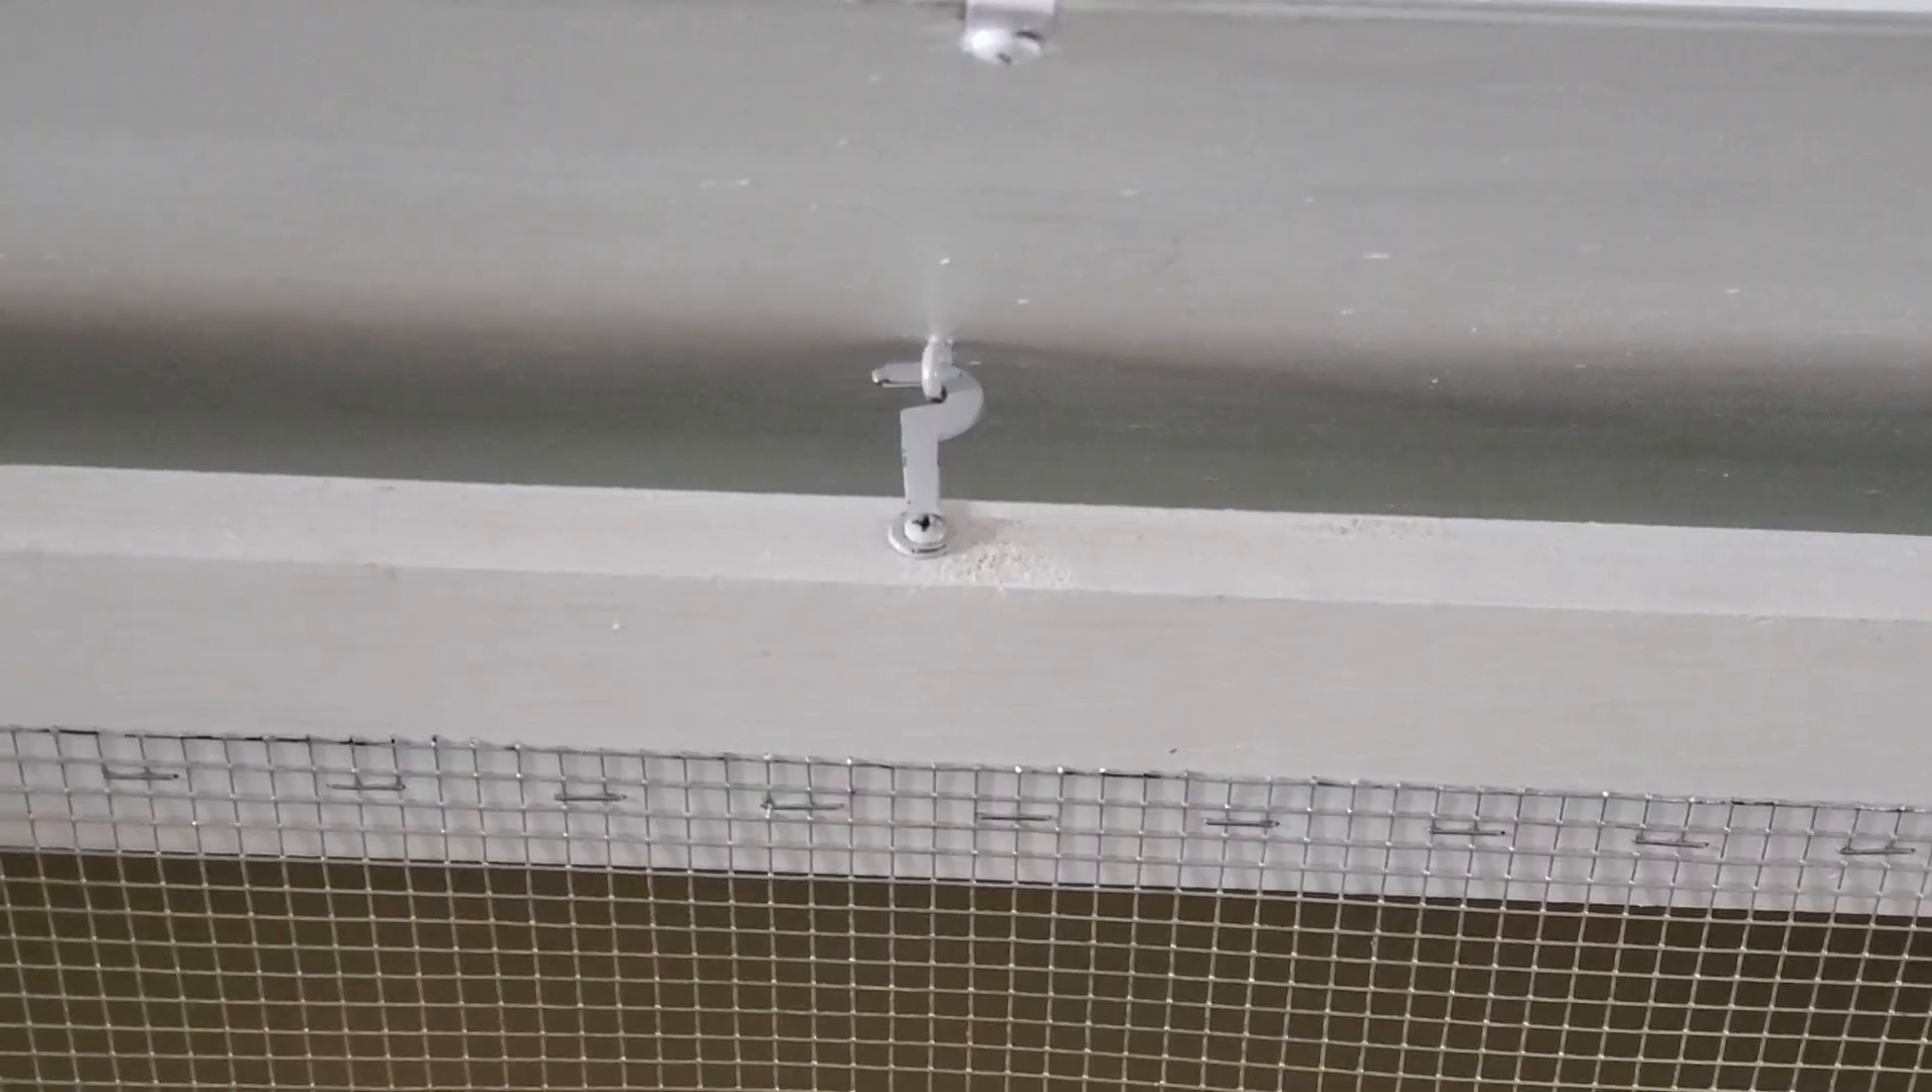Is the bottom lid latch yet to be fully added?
No.